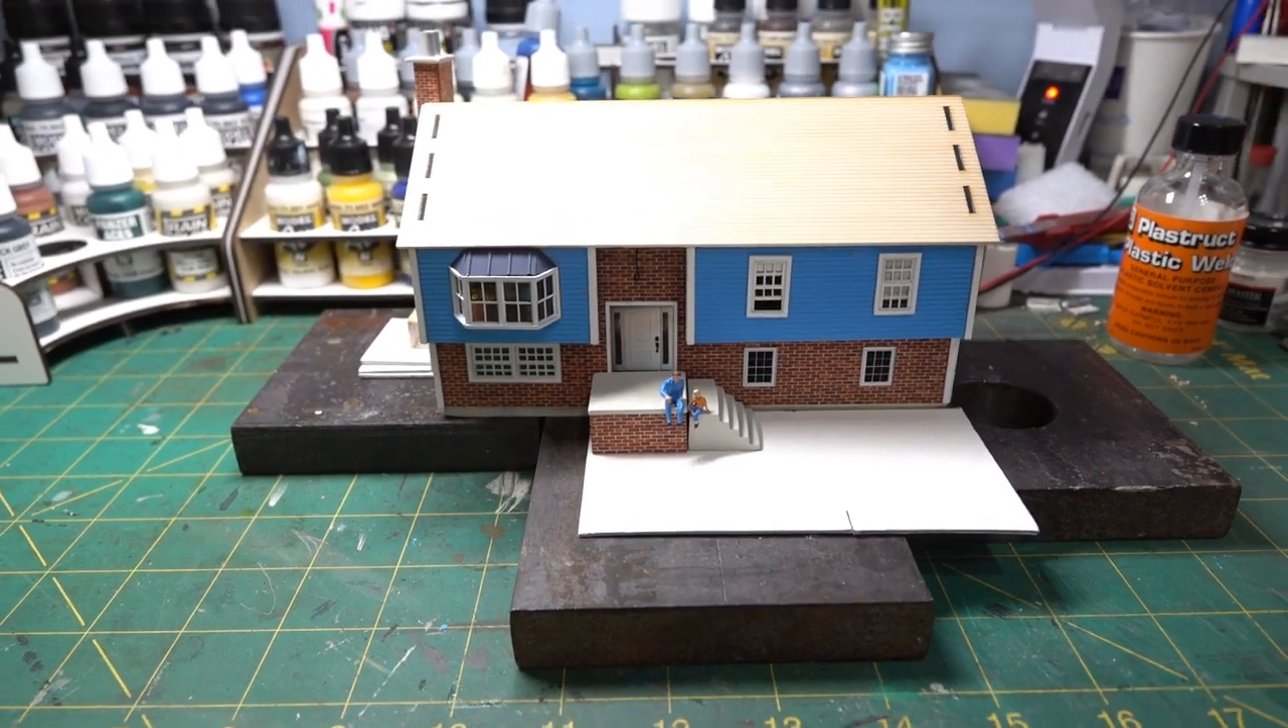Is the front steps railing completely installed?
No.